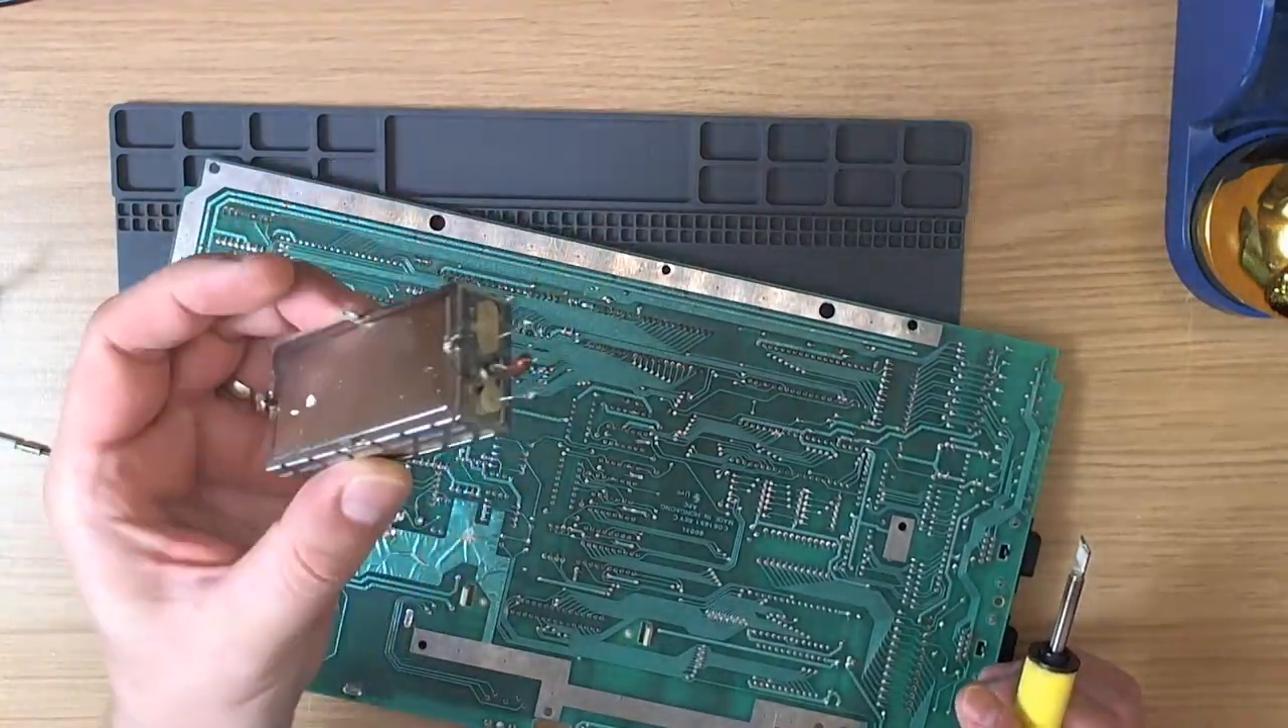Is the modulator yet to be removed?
No.